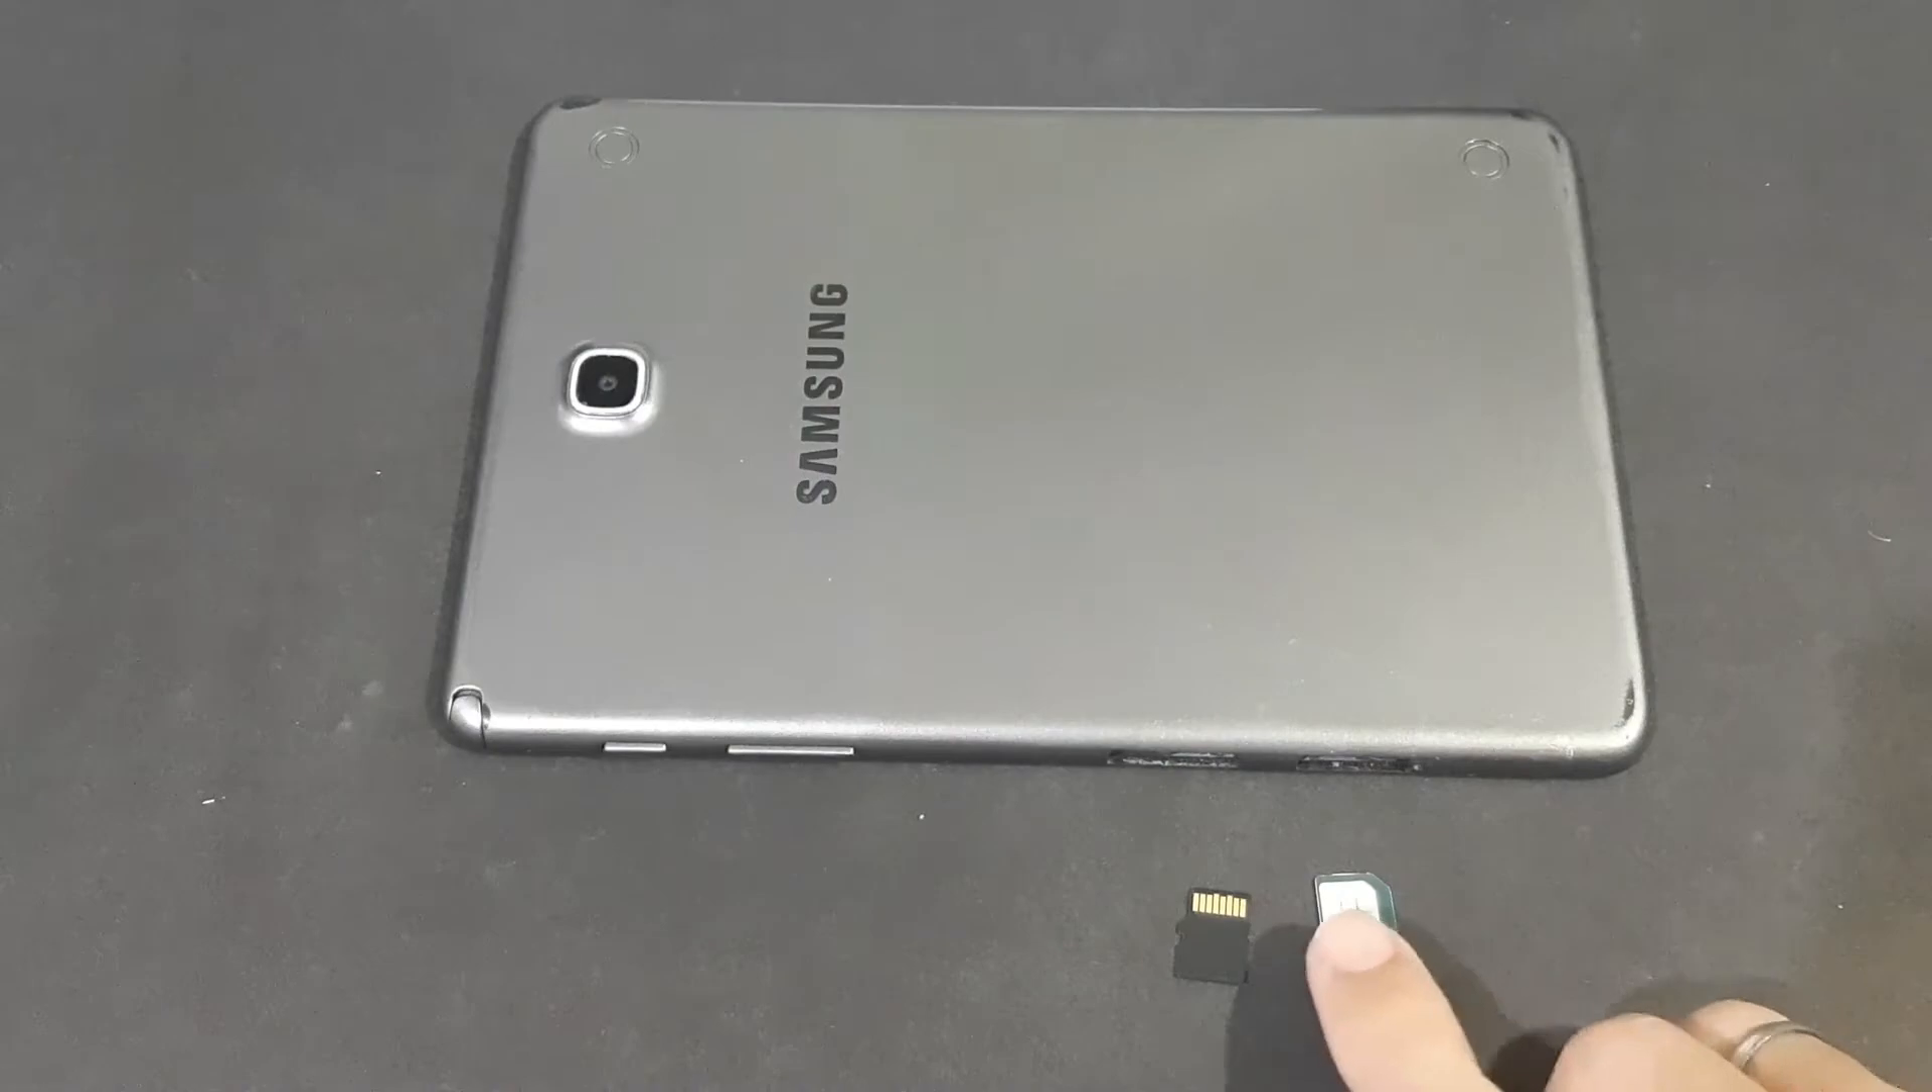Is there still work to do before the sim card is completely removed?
No.